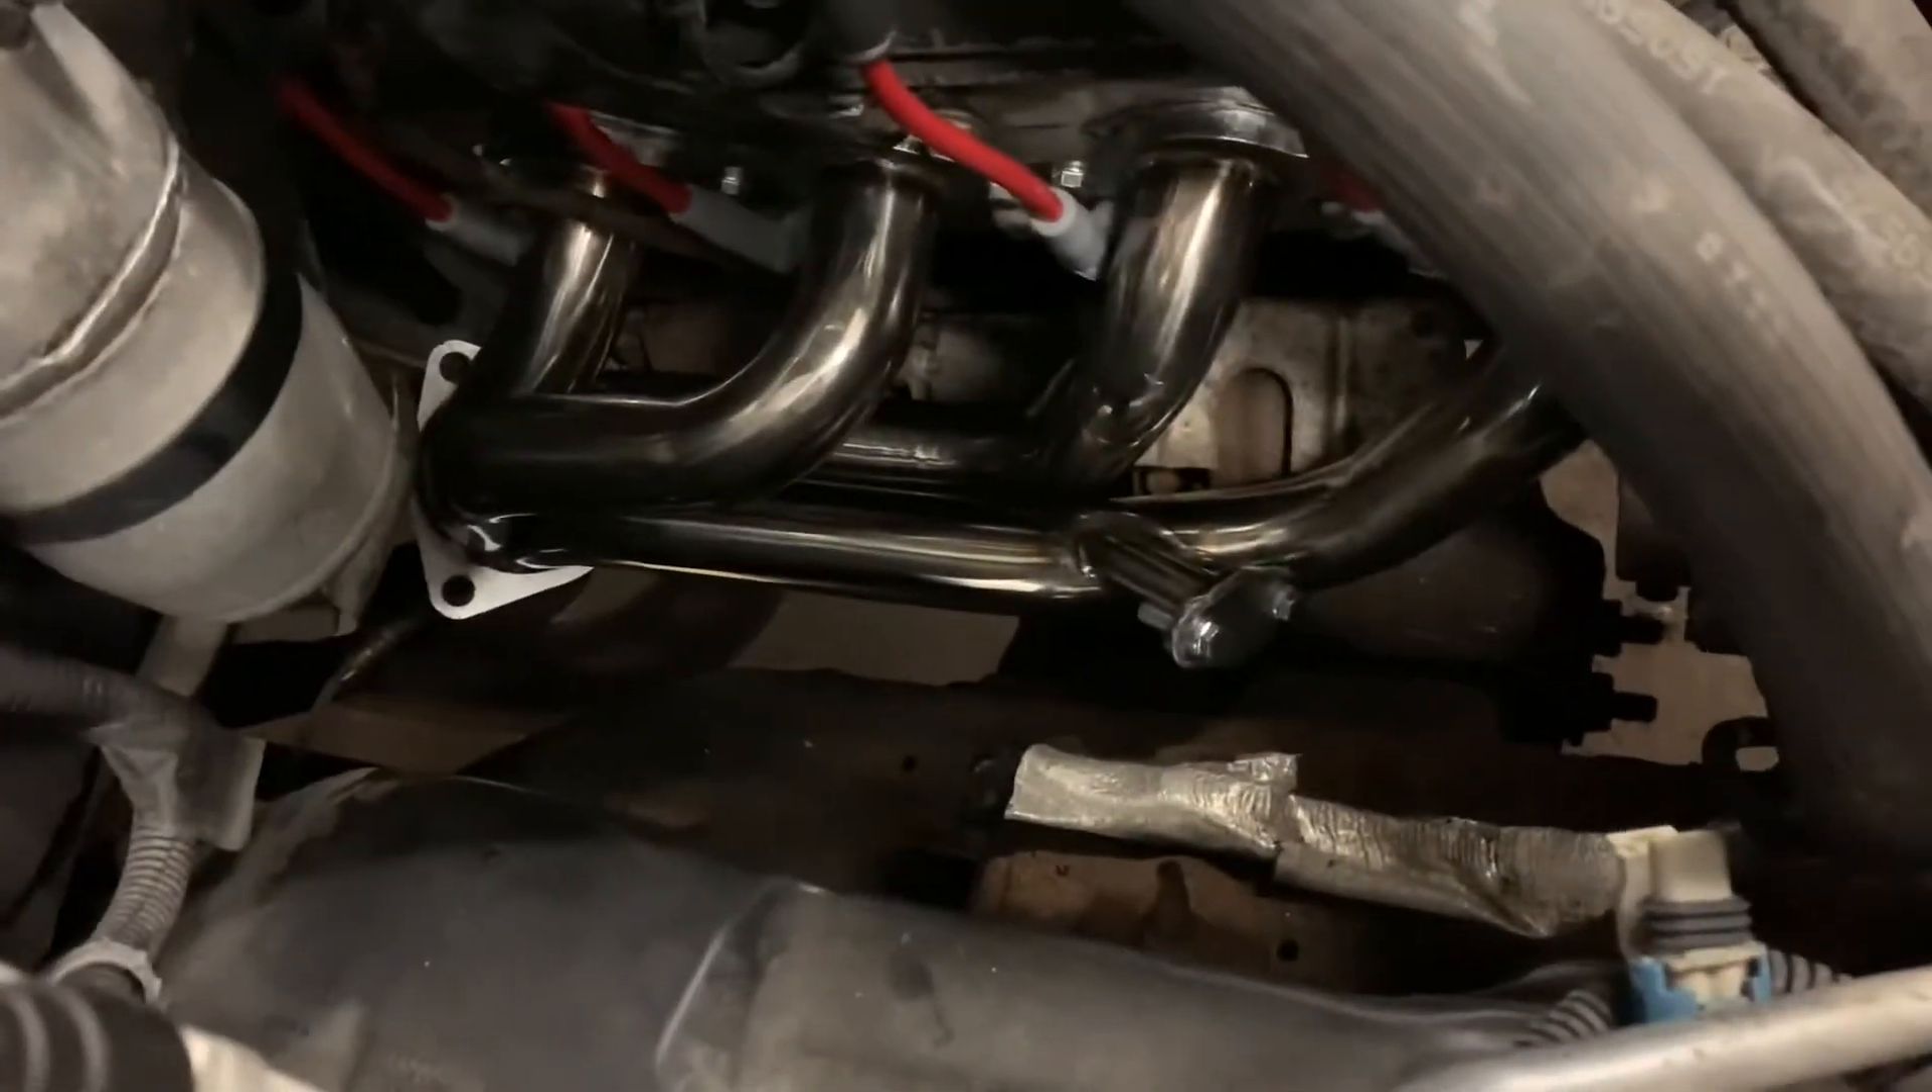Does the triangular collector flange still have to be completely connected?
Yes.